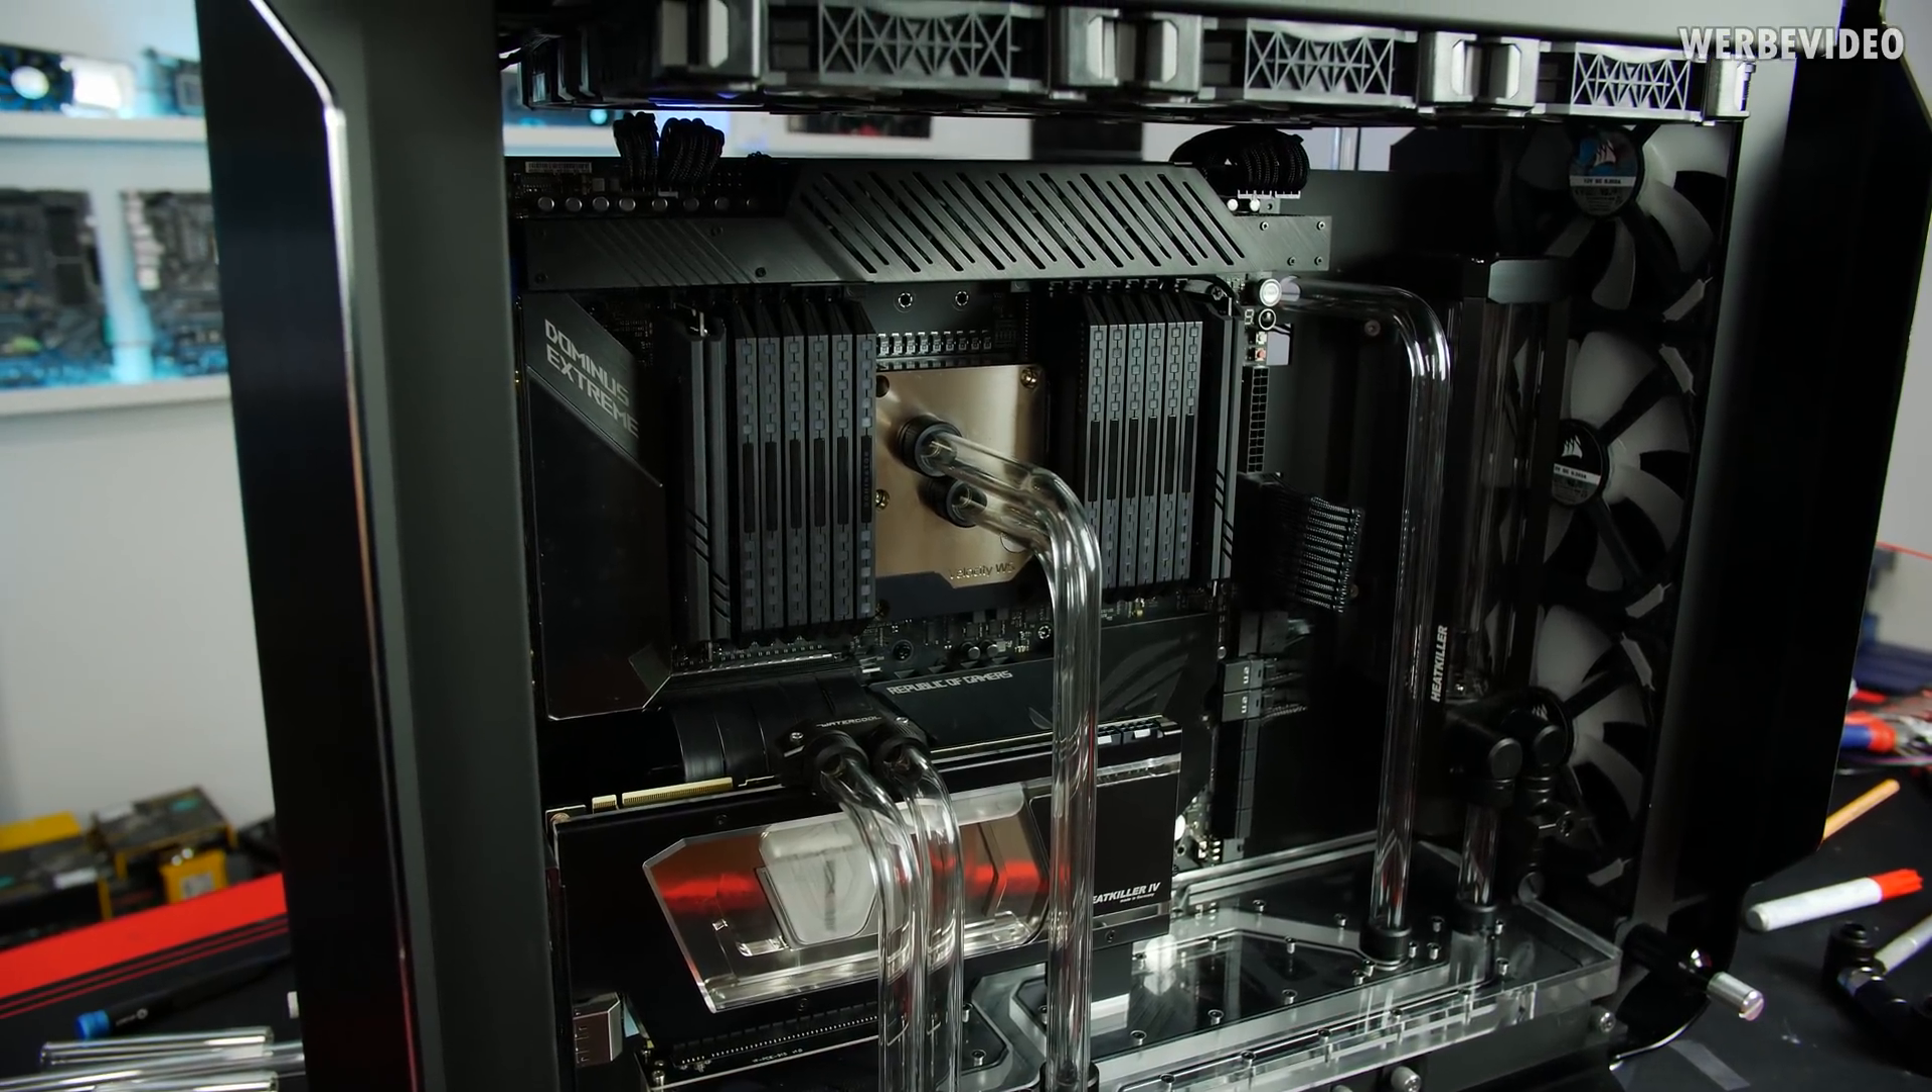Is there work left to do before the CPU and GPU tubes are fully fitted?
No.